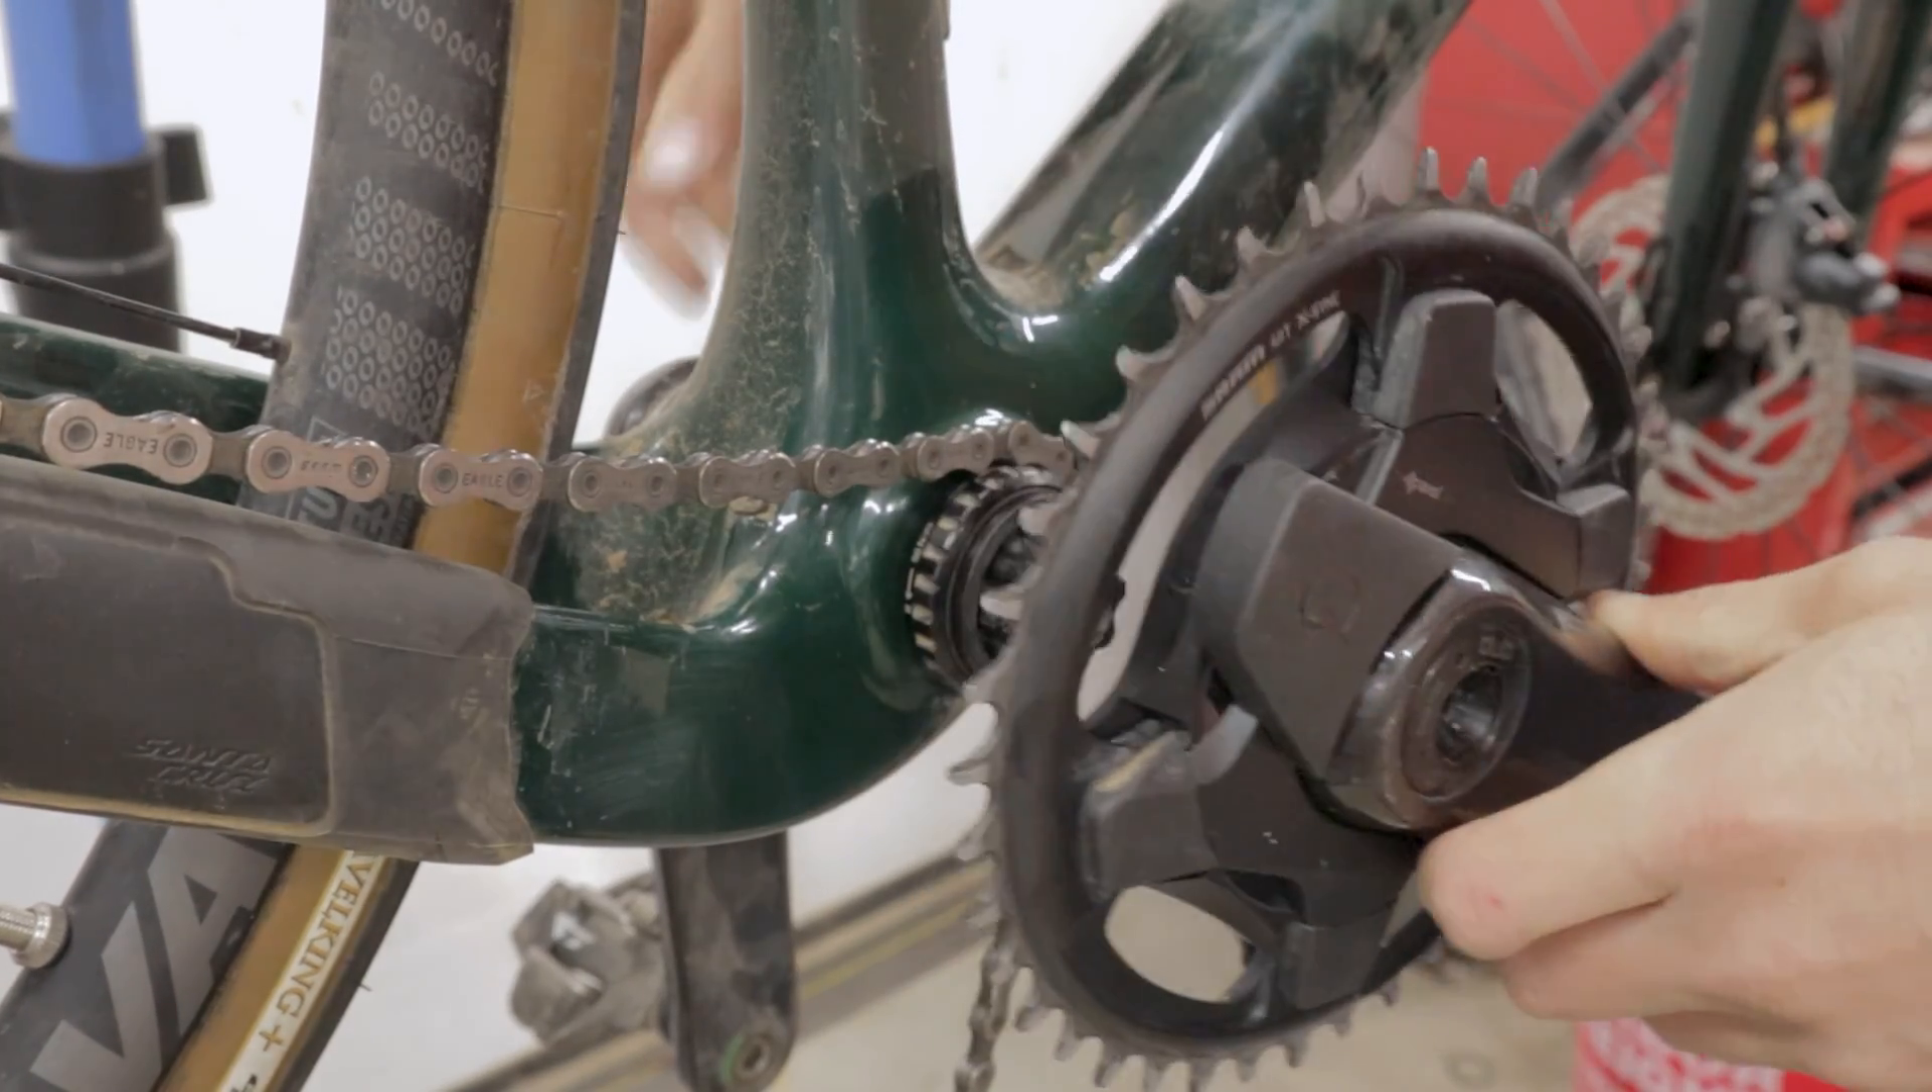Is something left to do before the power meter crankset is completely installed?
Yes.